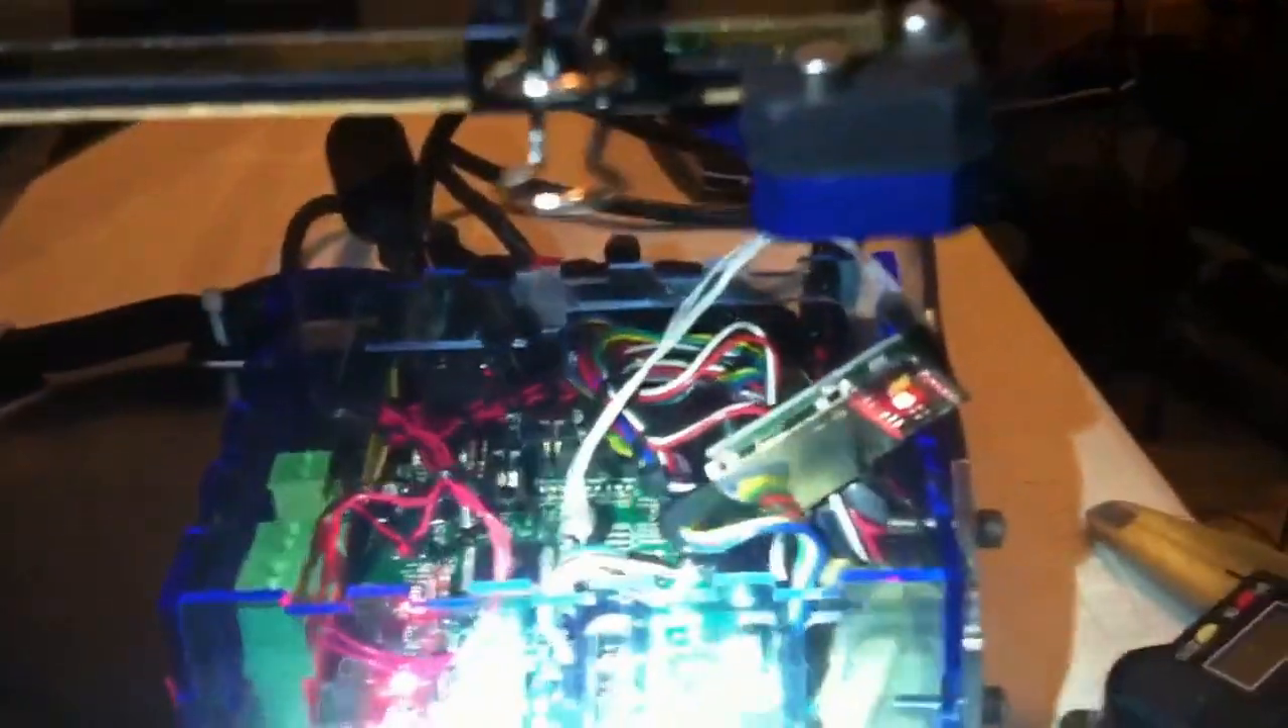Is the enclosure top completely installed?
No.